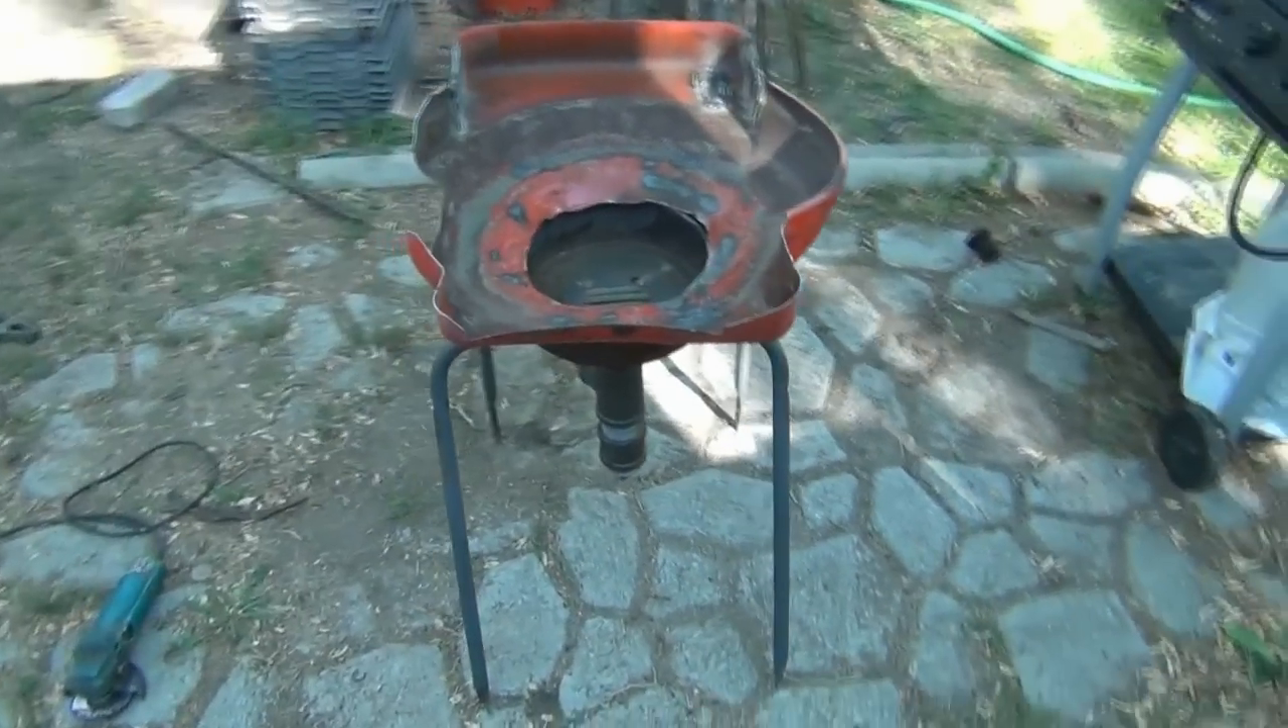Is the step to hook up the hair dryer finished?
No.